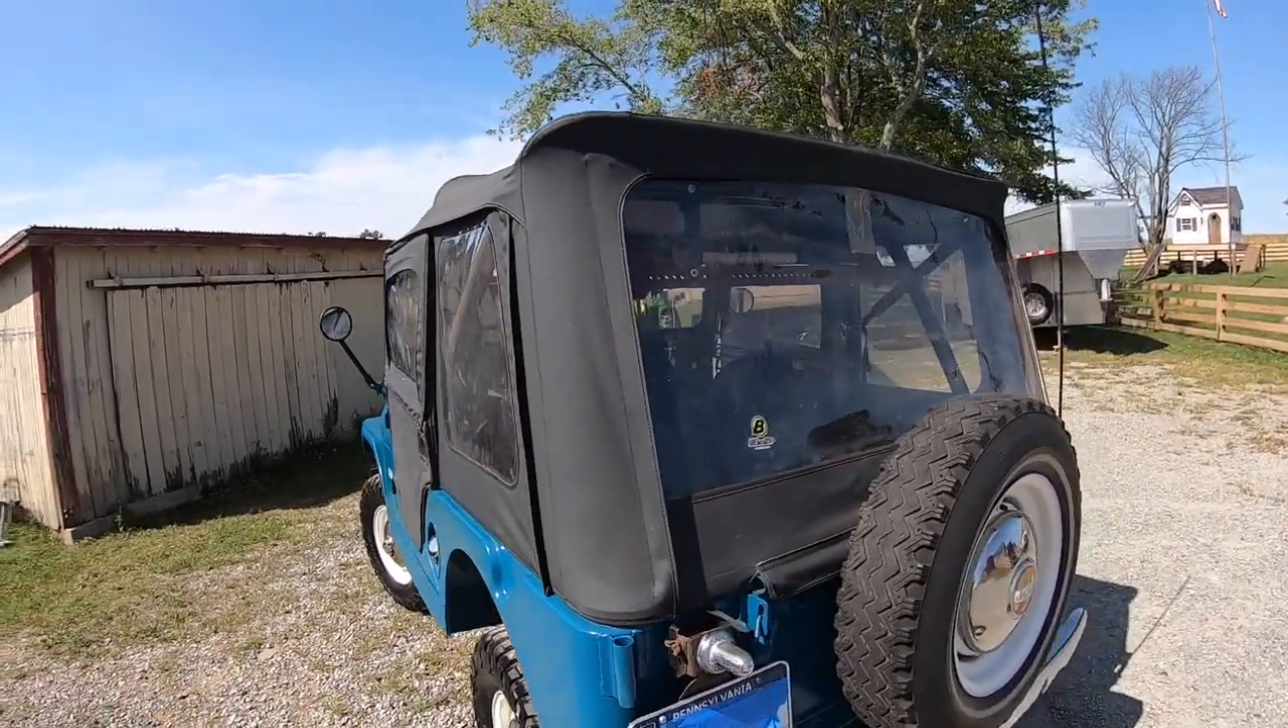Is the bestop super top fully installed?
Yes.